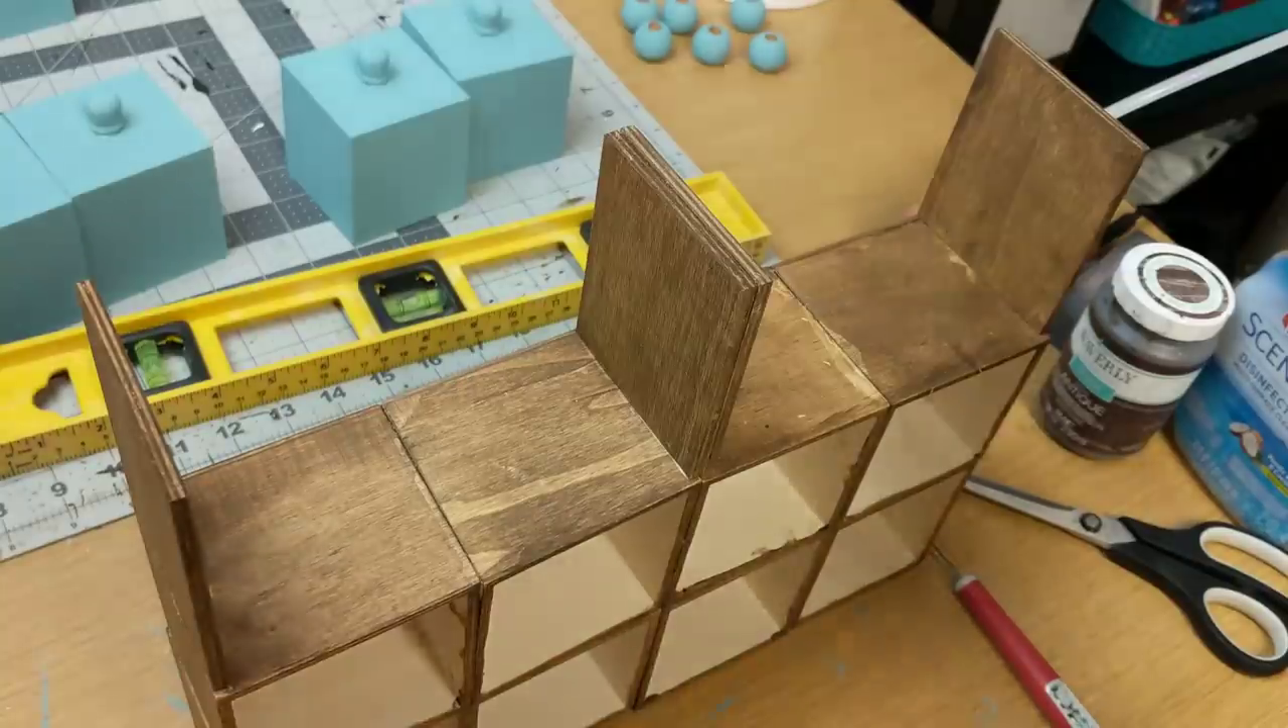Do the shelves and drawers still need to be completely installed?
Yes.